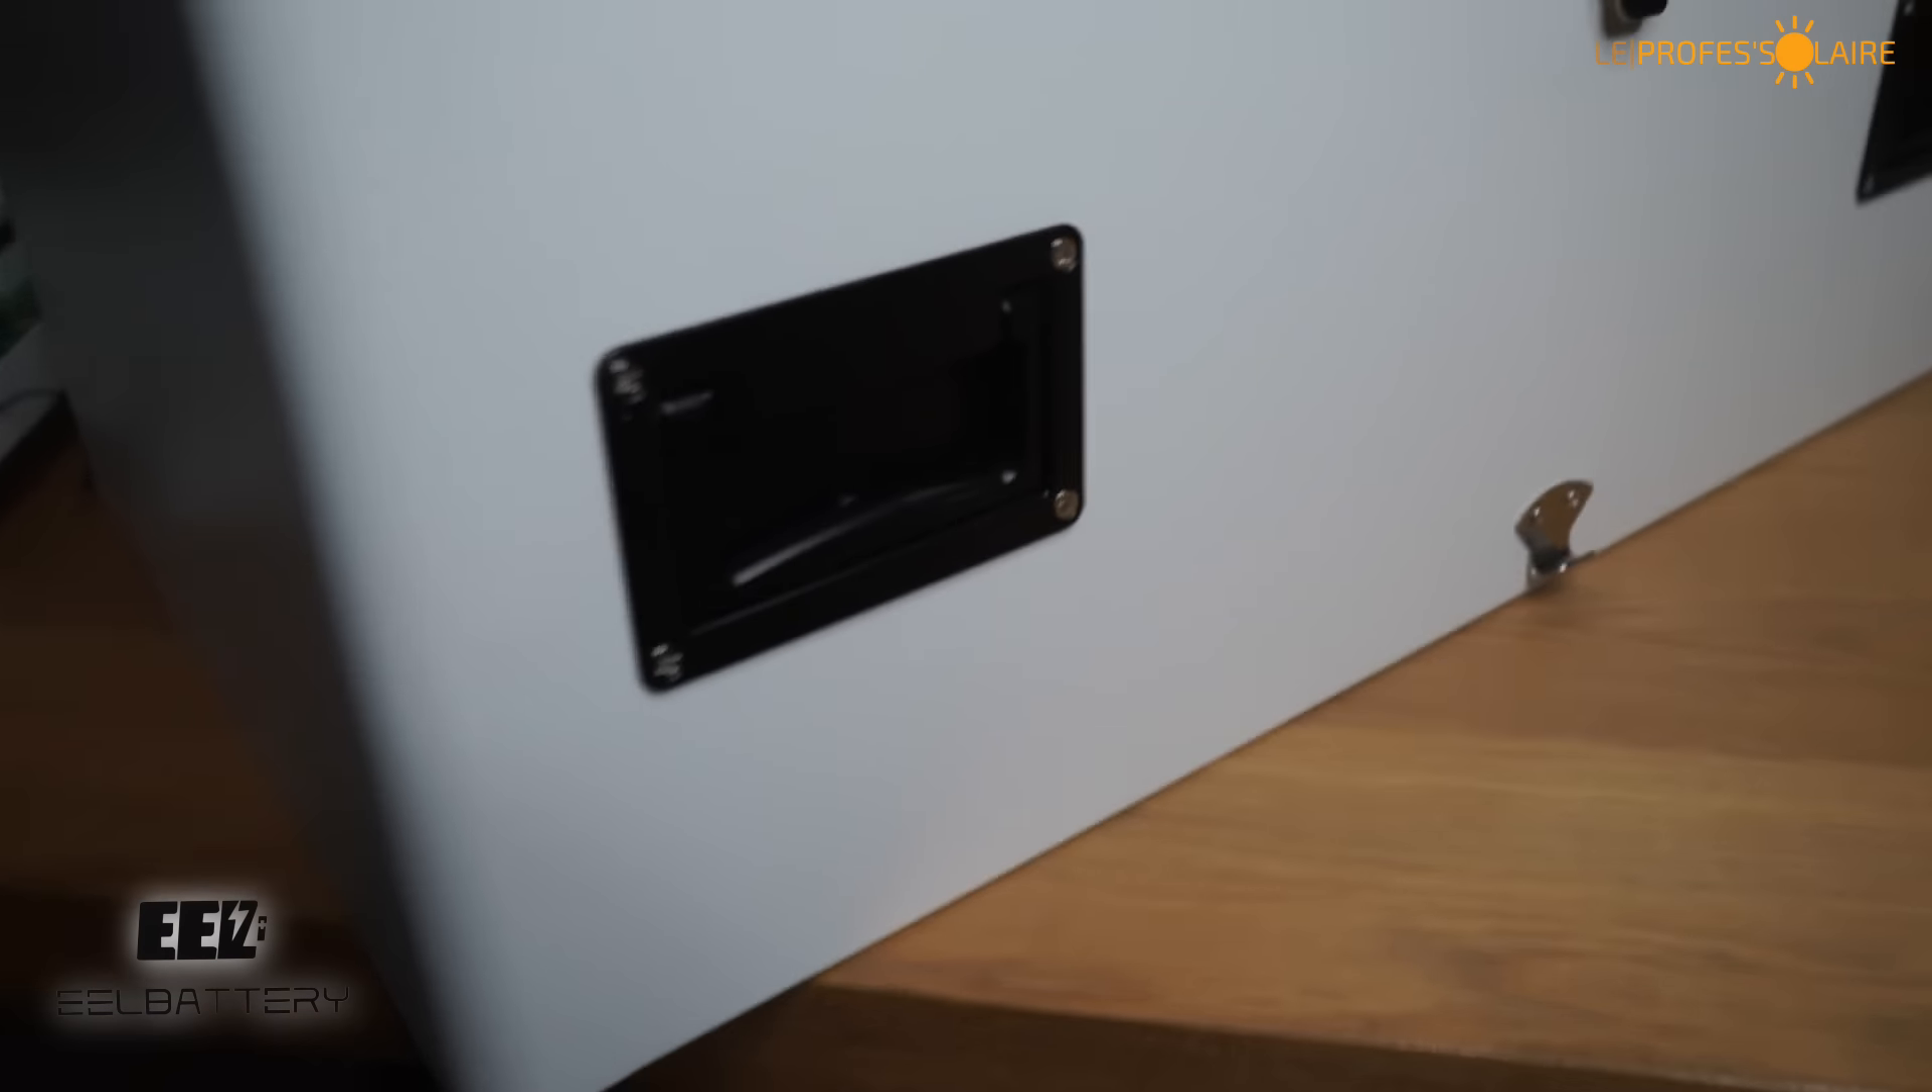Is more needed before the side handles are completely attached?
No.